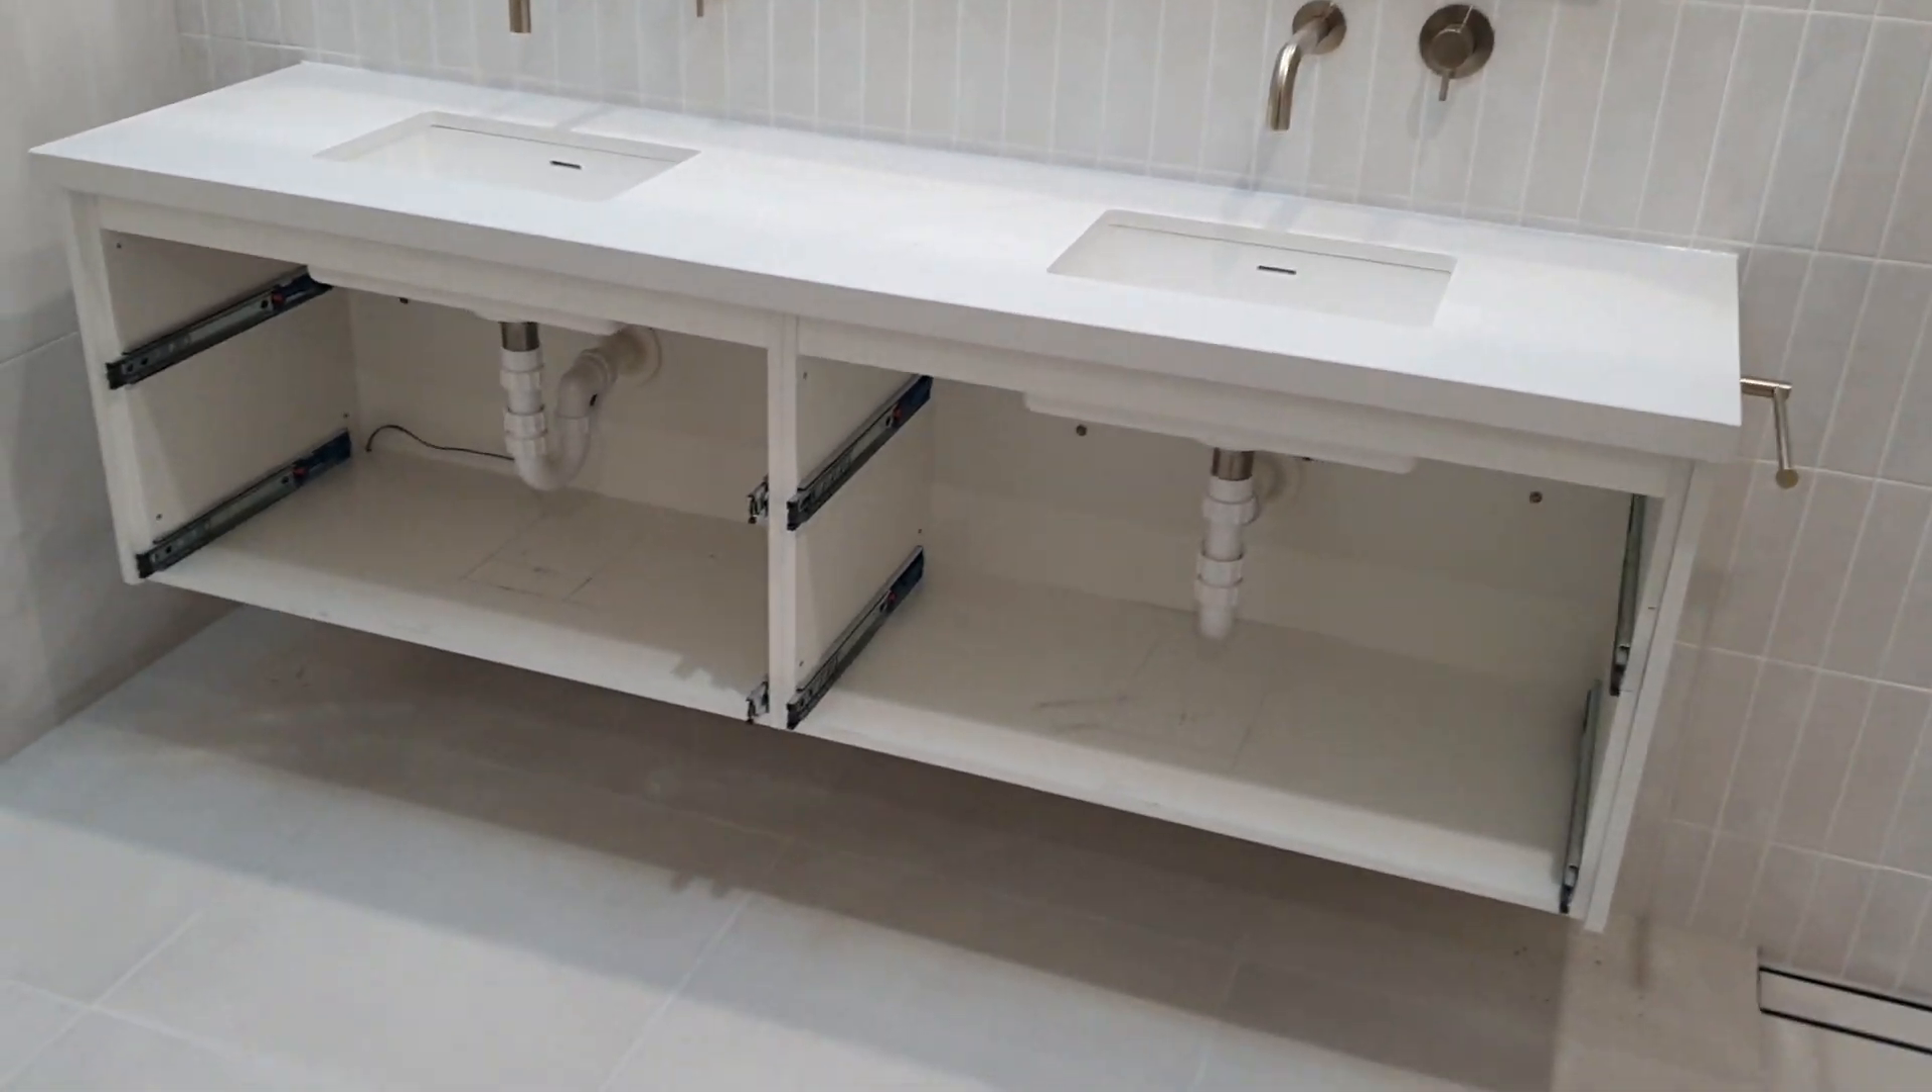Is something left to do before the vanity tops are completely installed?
No.